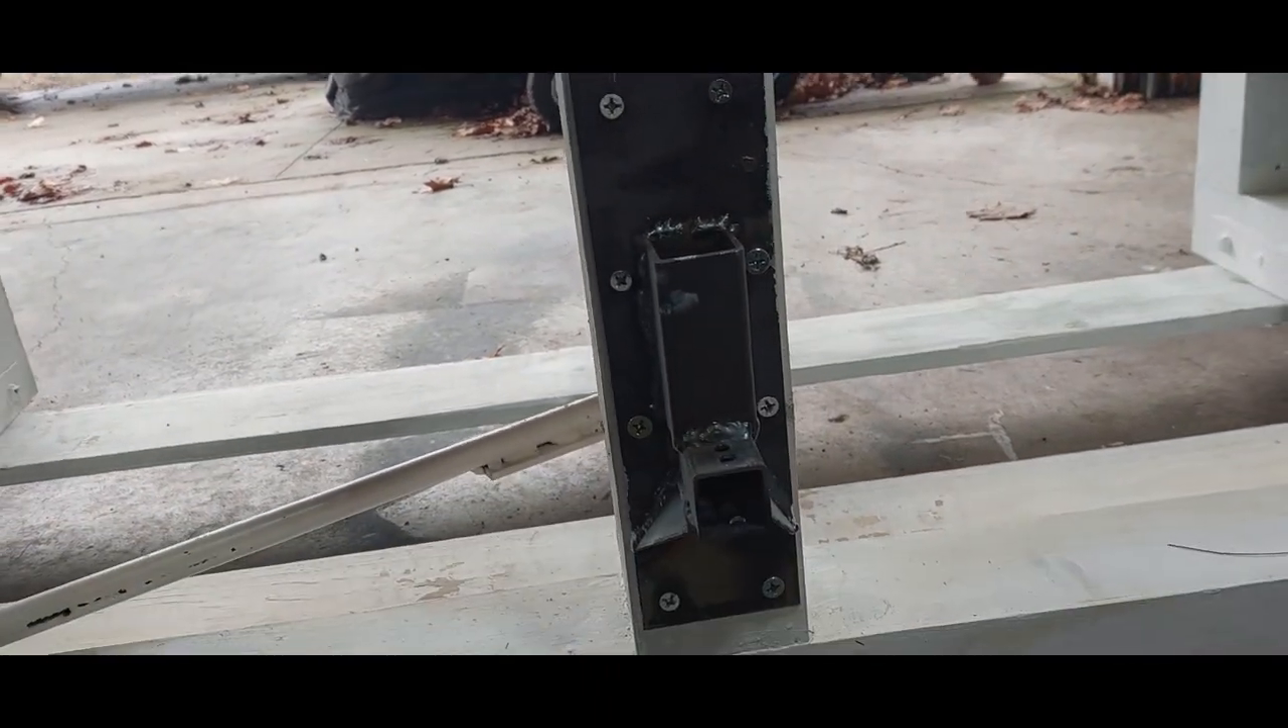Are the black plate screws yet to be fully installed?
No.